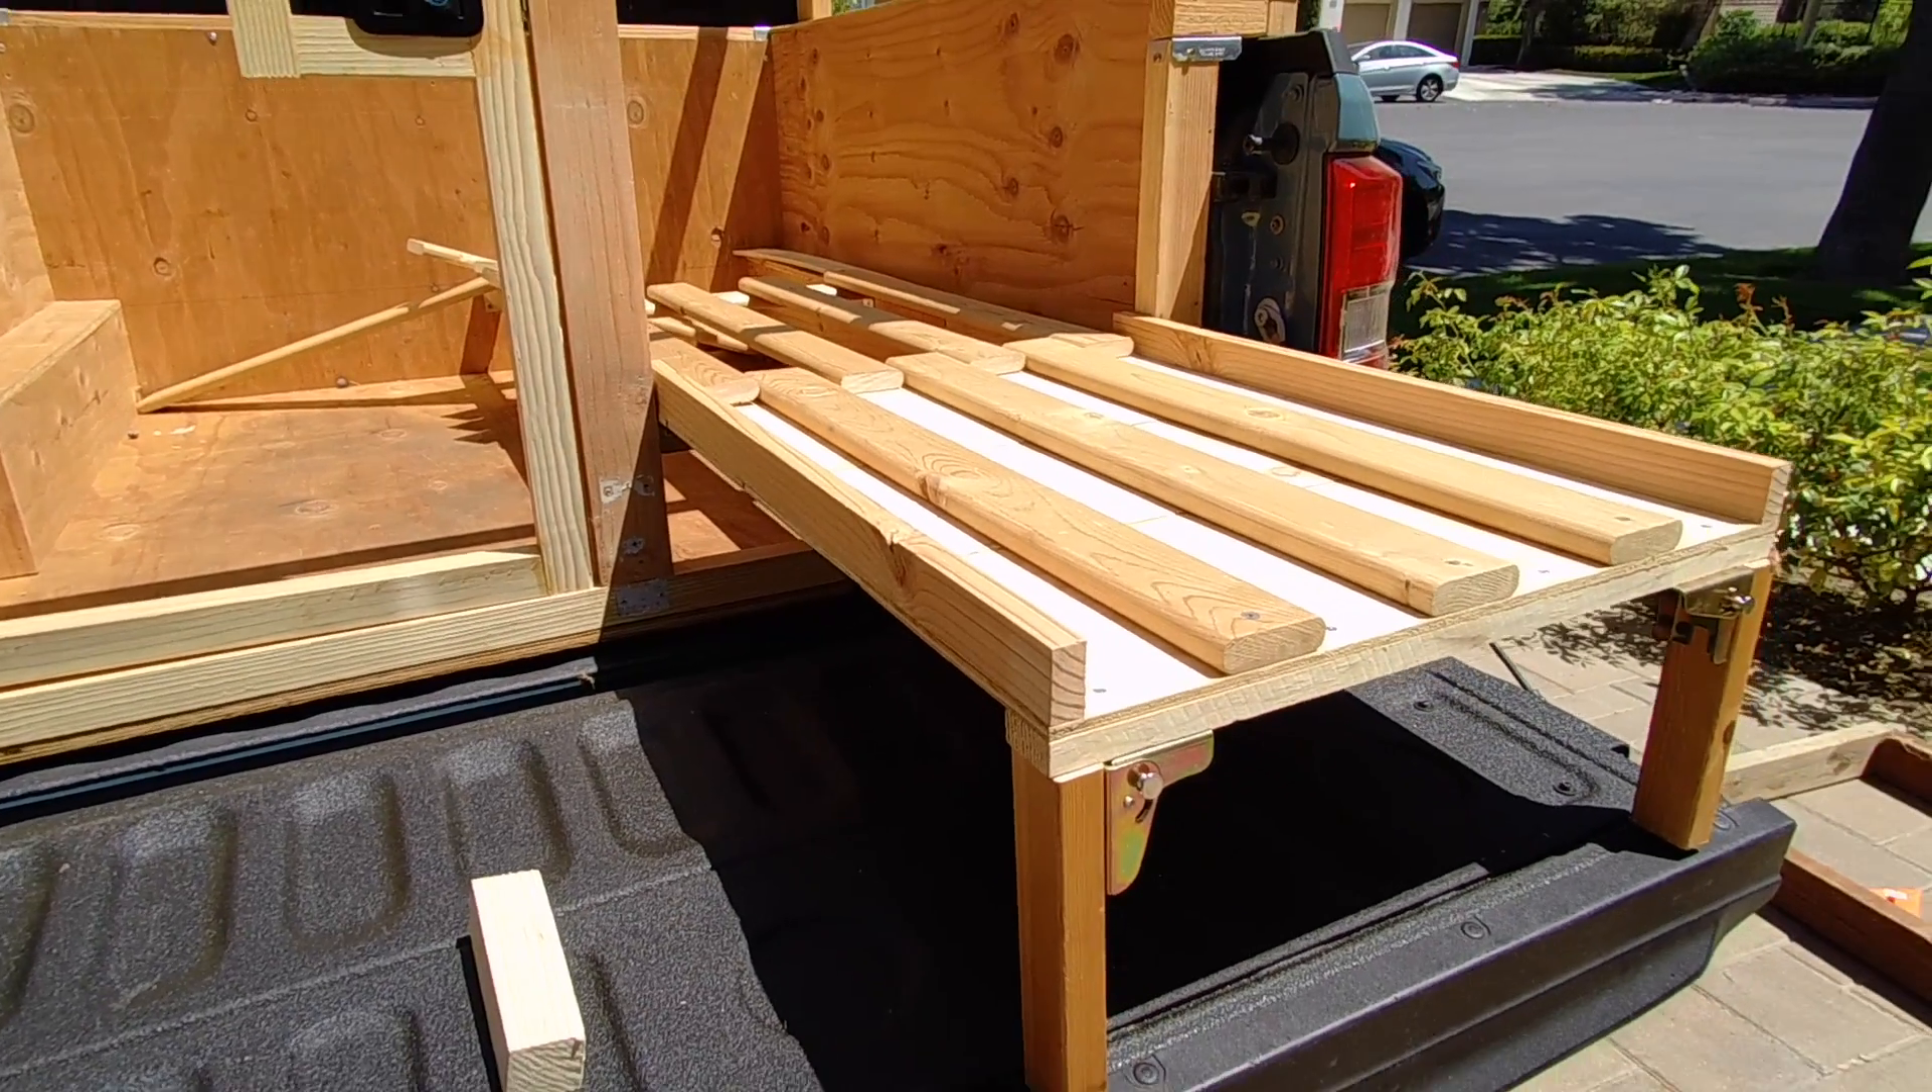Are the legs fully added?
Yes.